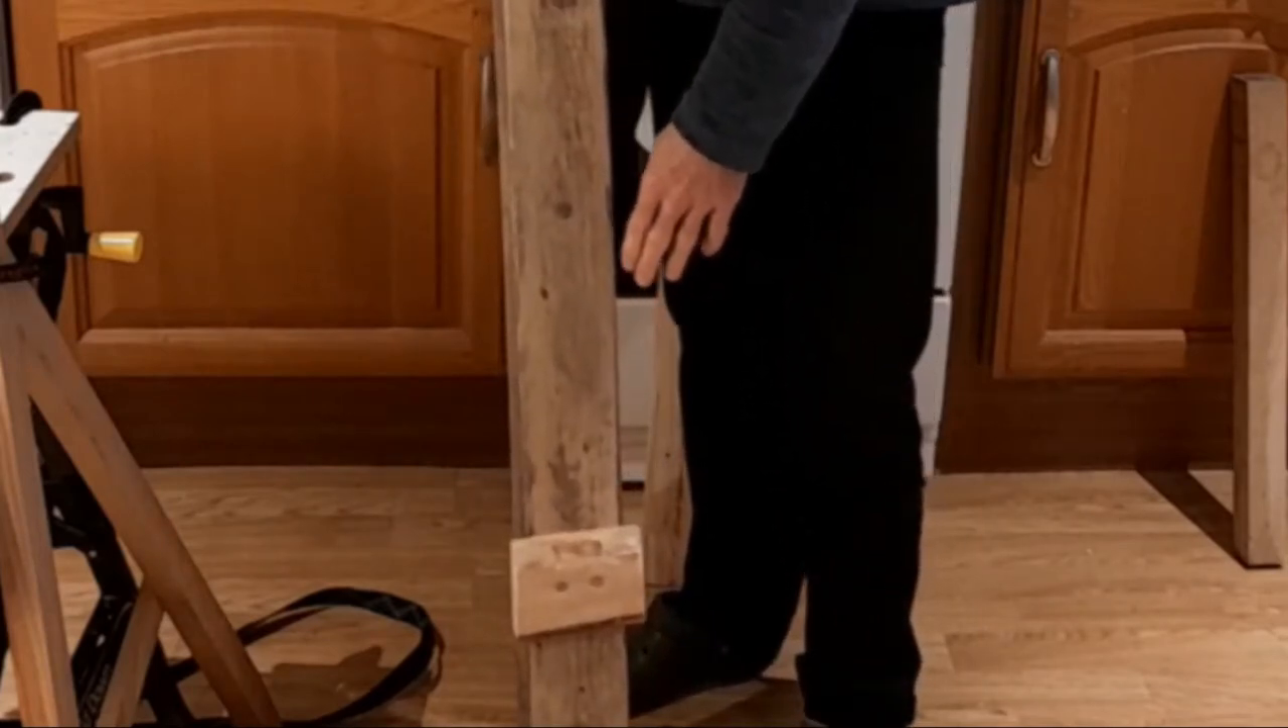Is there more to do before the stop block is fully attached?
No.